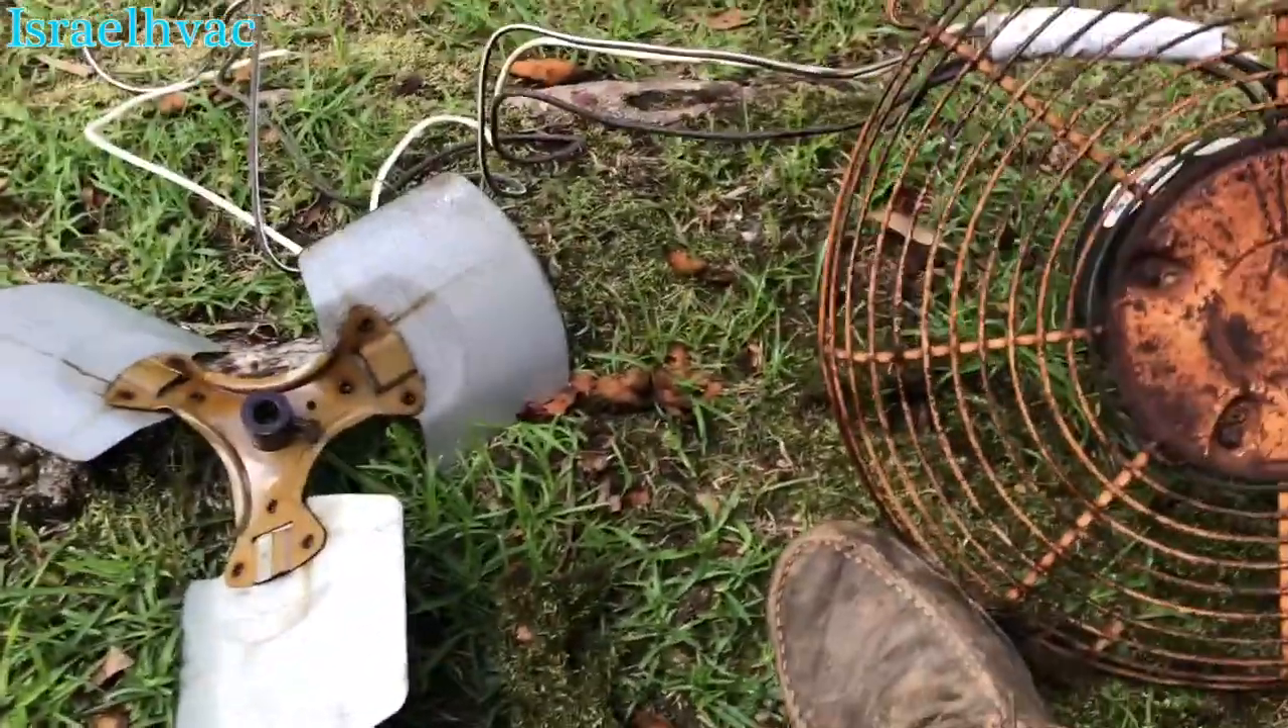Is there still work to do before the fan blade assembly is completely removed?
No.